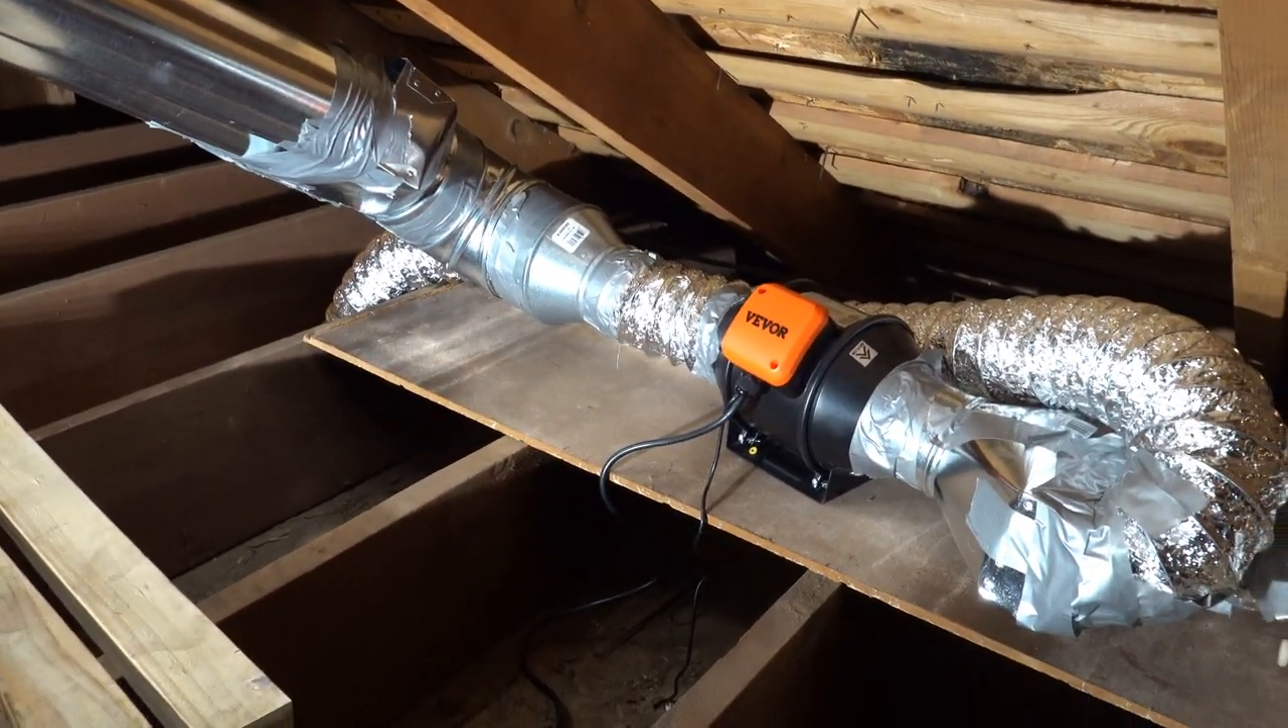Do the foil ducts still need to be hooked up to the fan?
No.